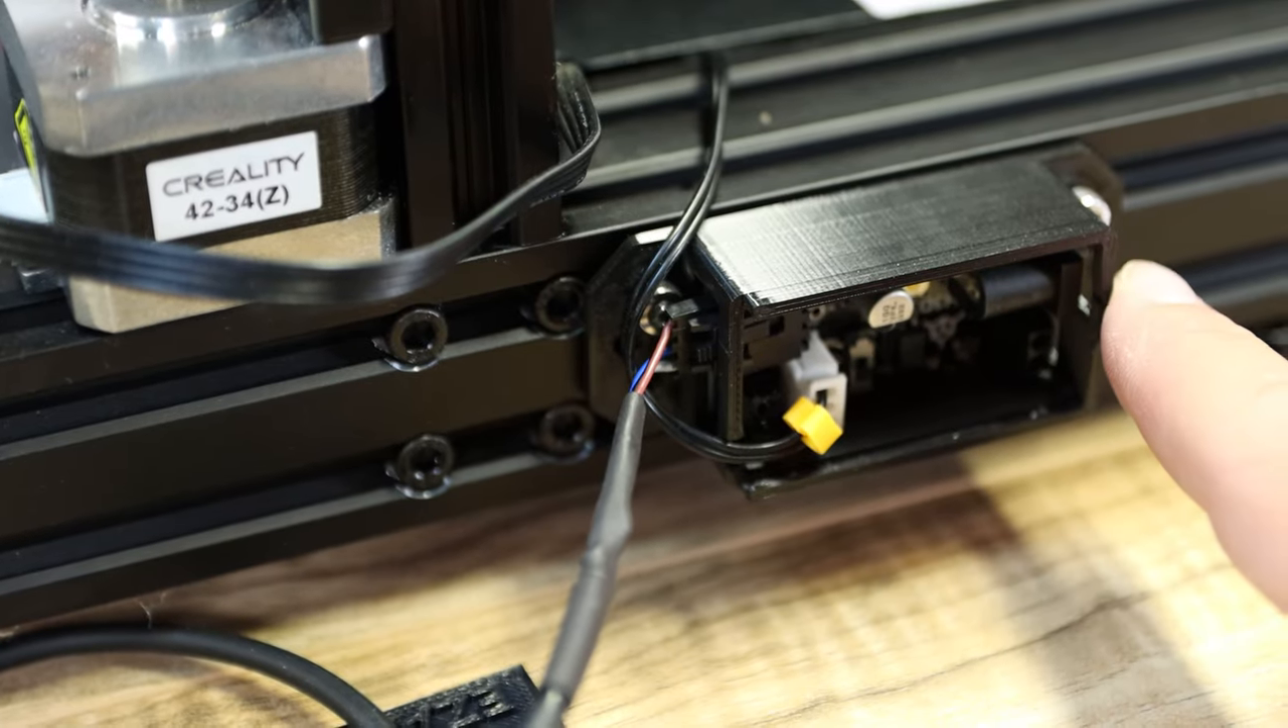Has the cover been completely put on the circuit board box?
No.